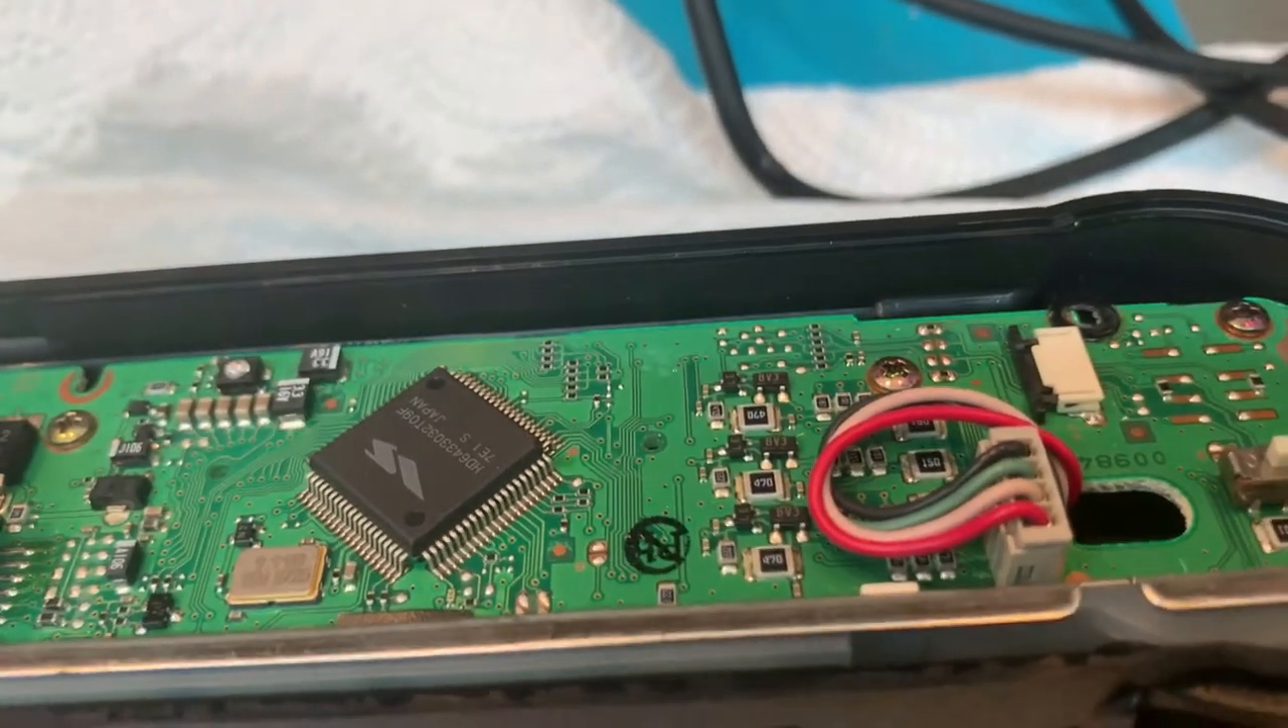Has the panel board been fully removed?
No.